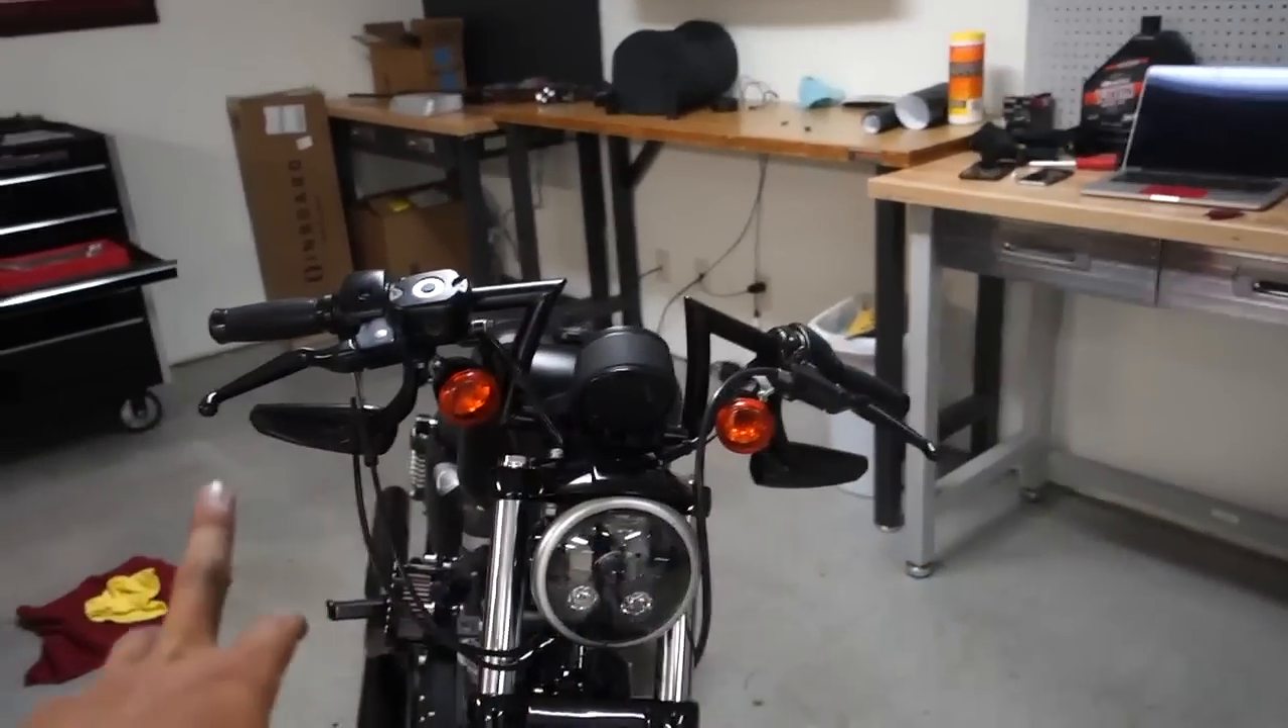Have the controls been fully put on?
Yes.